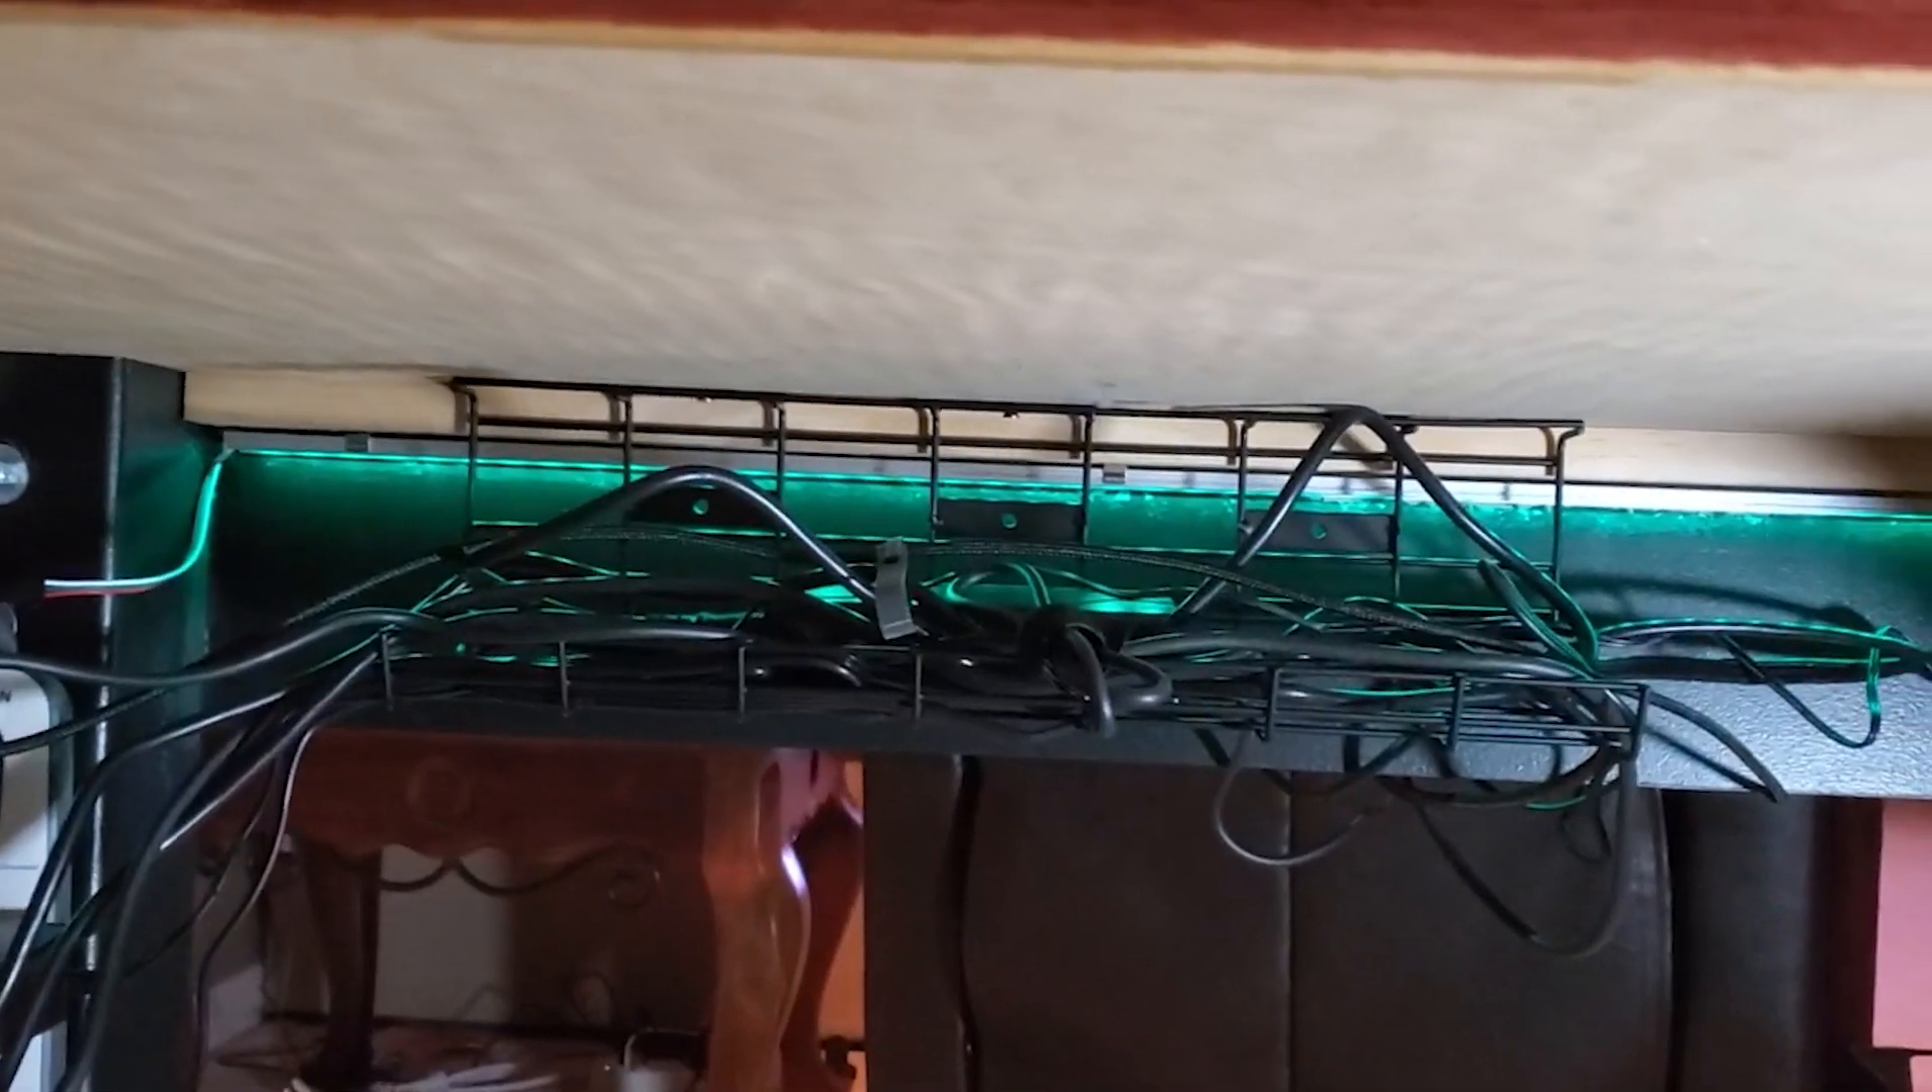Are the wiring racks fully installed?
Yes.